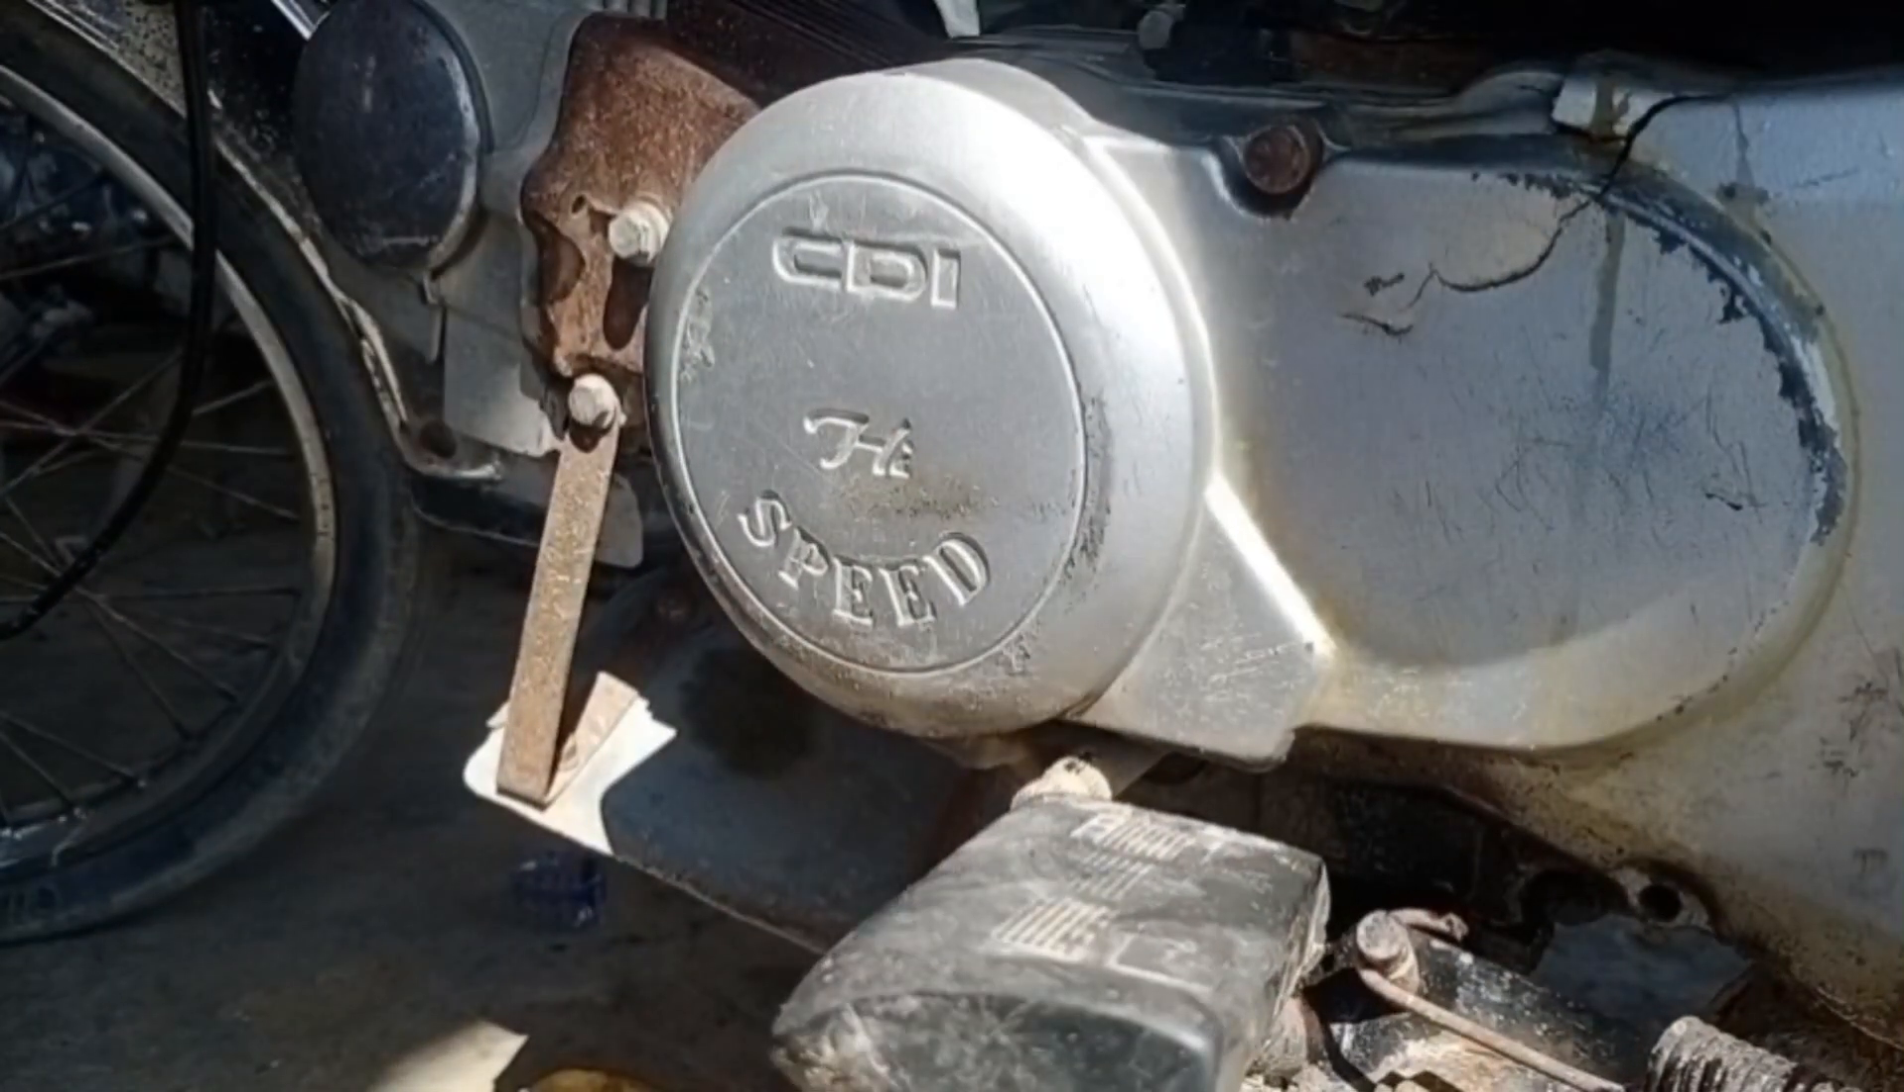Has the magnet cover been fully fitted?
Yes.